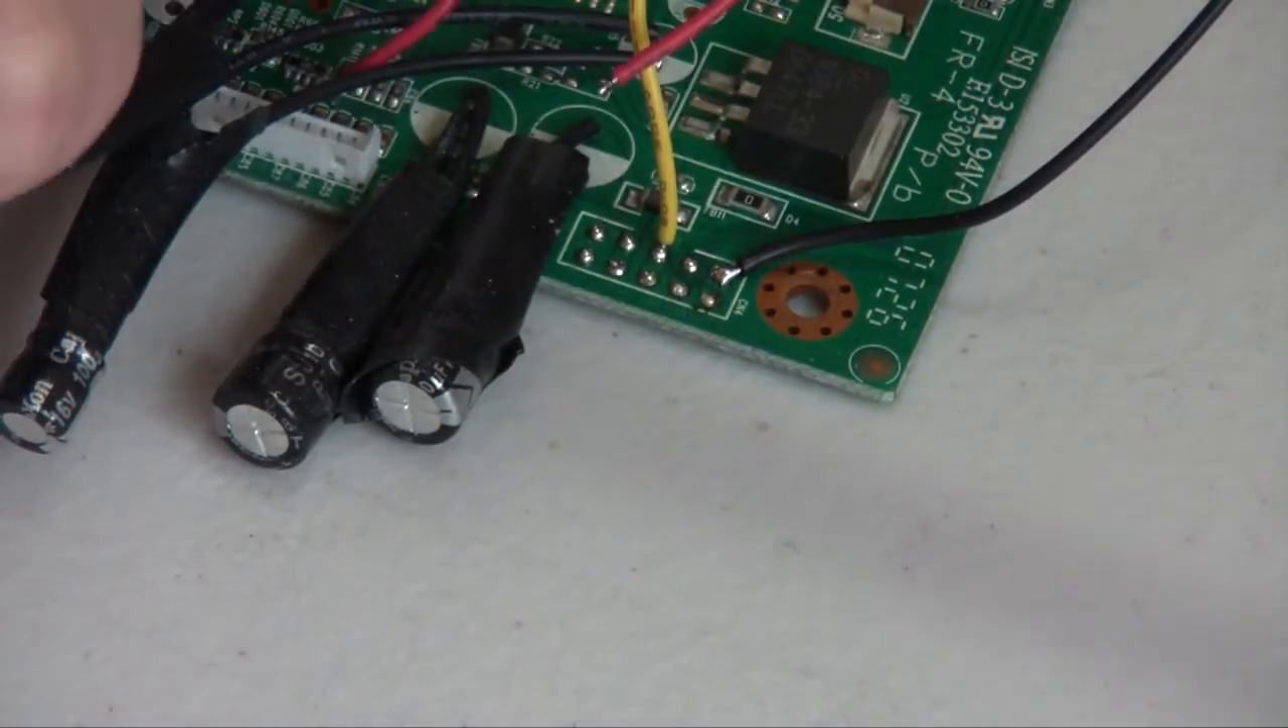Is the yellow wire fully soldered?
Yes.